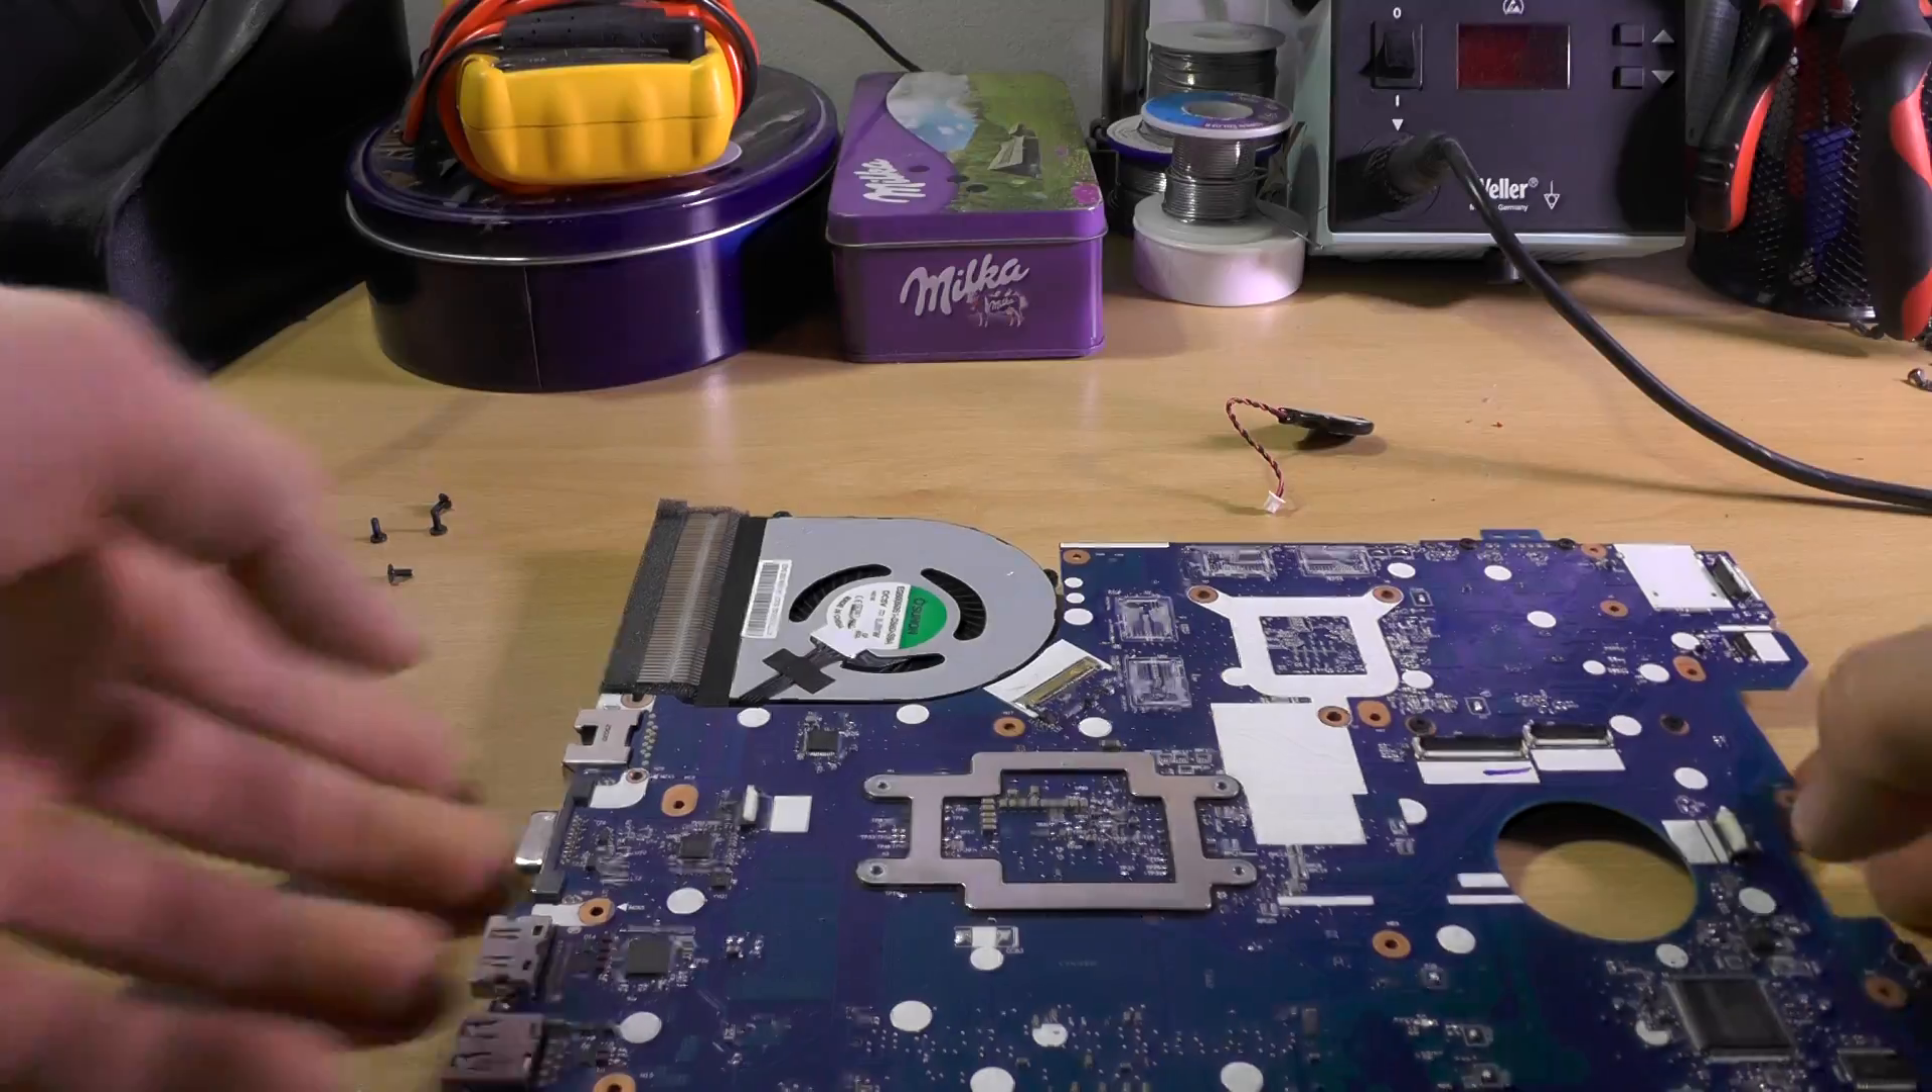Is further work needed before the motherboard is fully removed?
No.